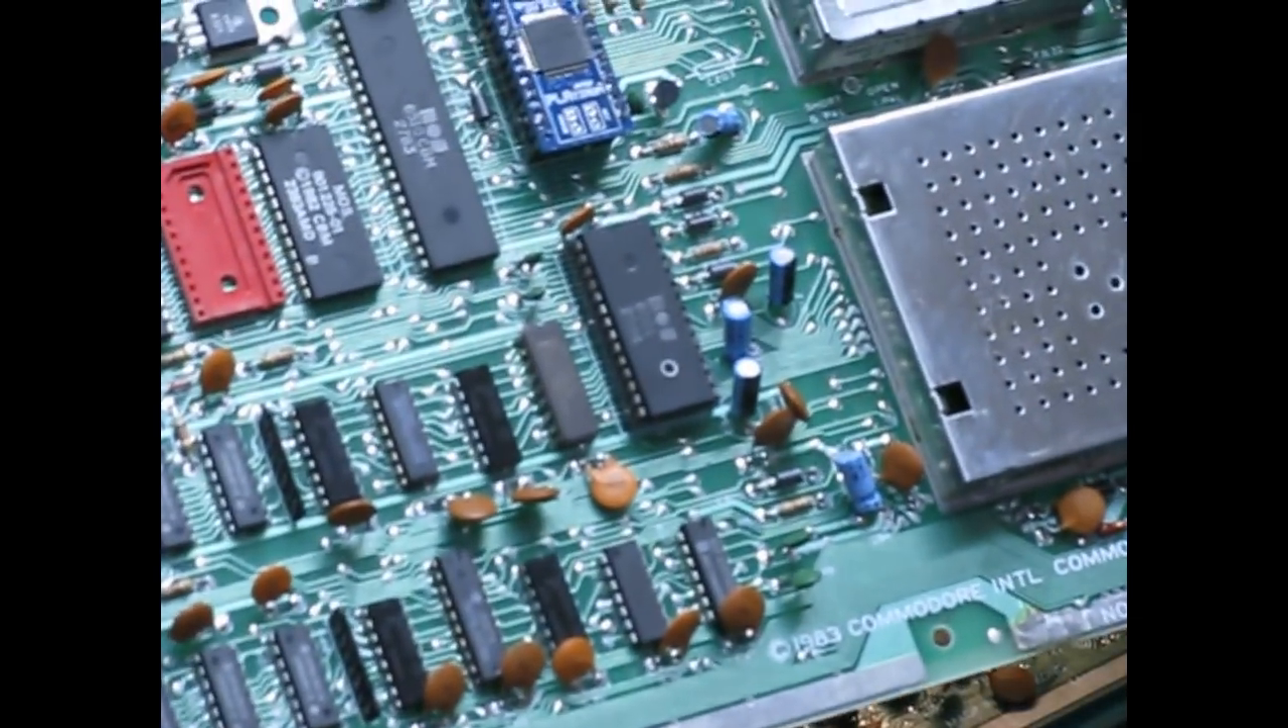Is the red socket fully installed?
Yes.